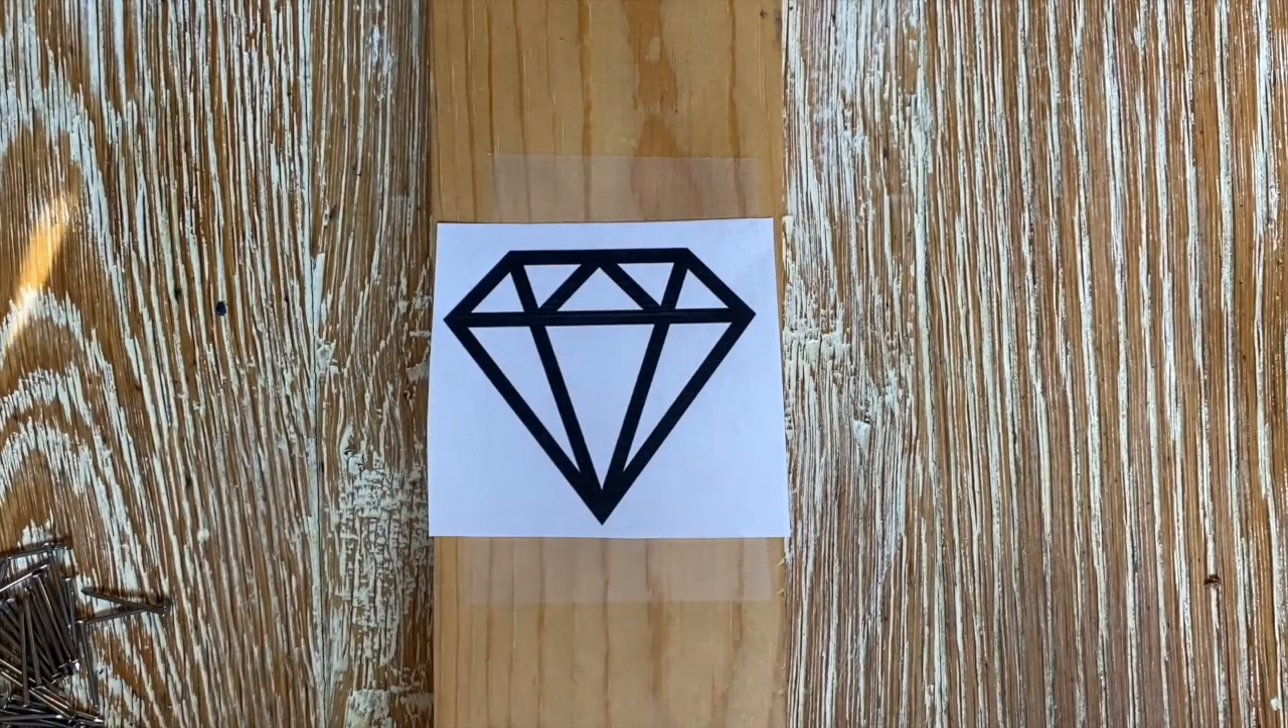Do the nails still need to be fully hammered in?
Yes.